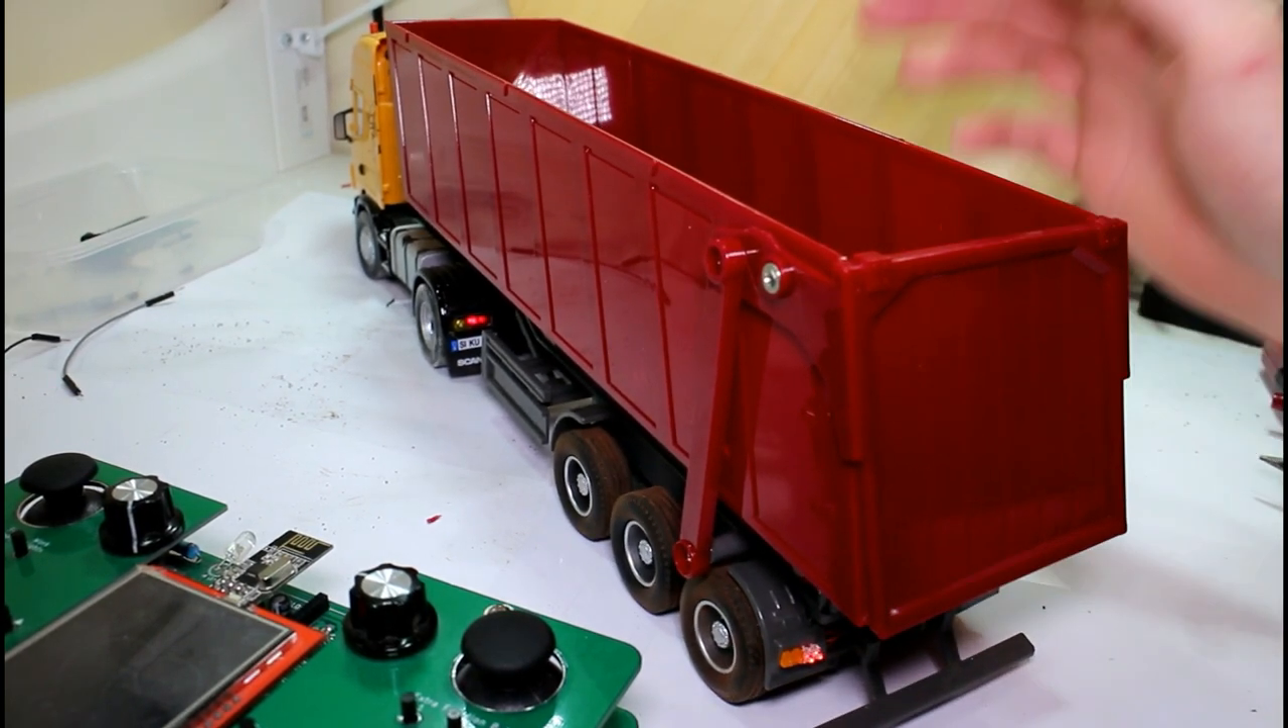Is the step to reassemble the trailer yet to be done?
No.